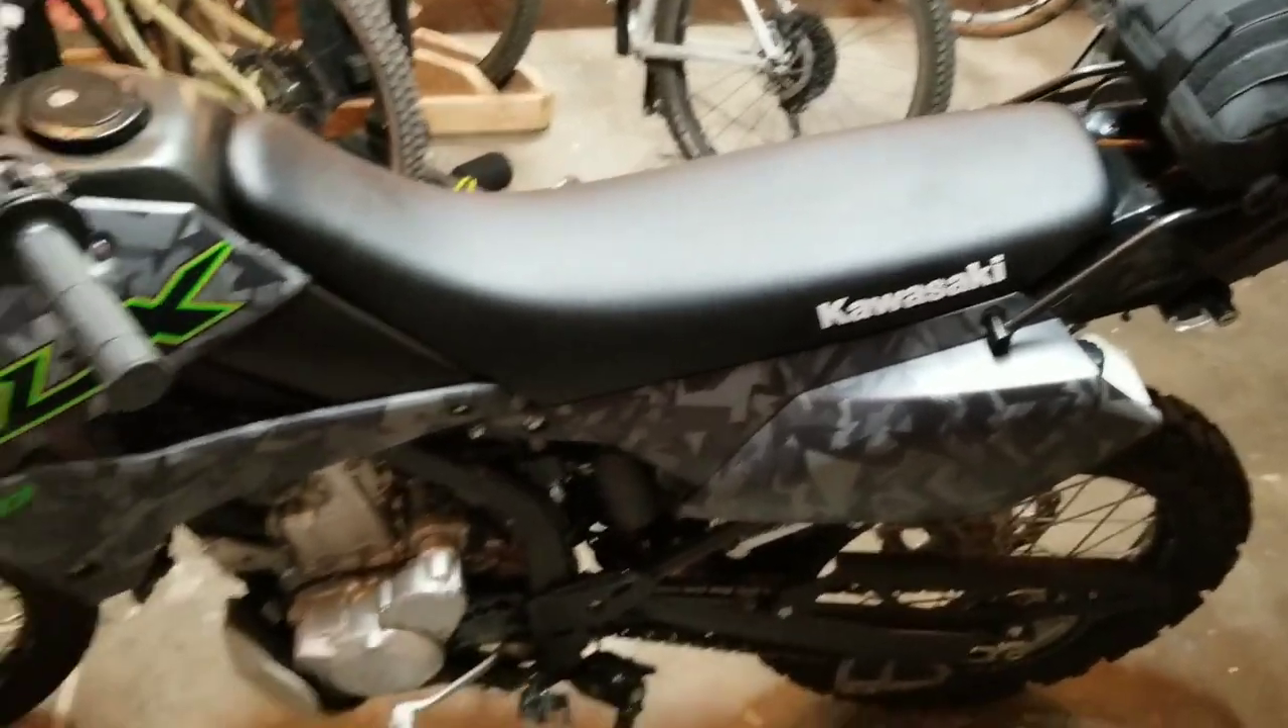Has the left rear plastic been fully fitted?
Yes.